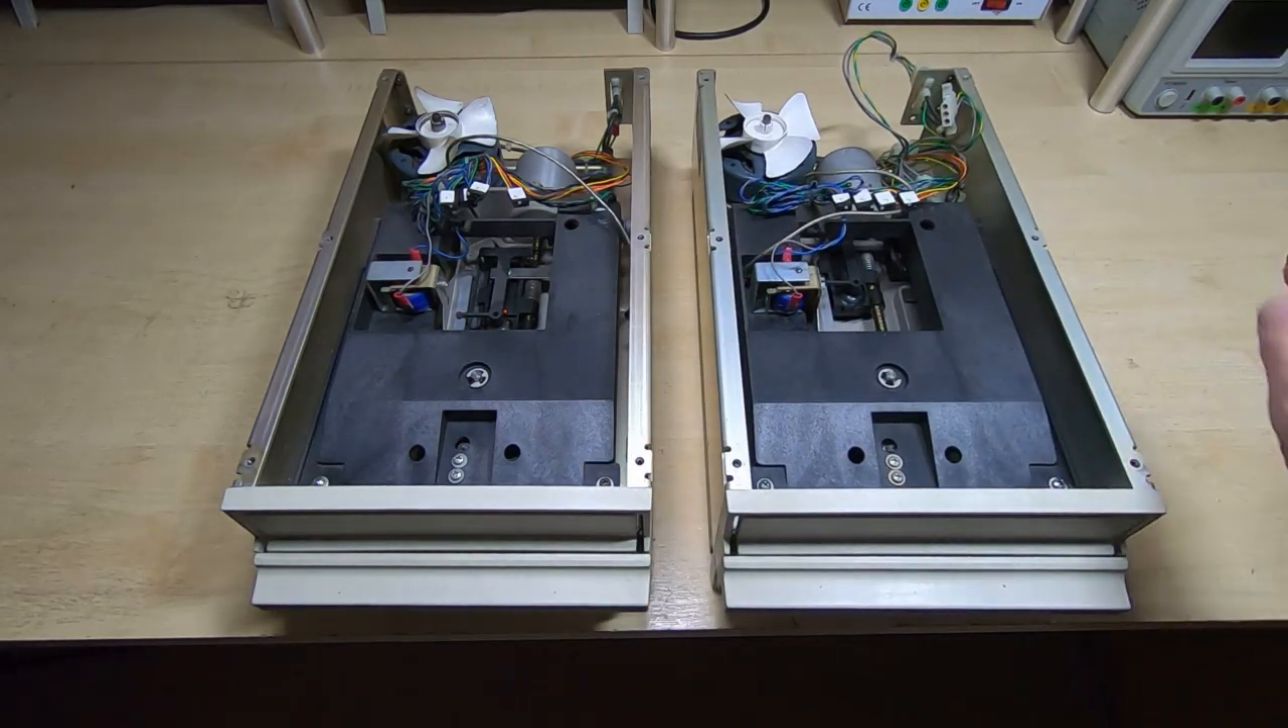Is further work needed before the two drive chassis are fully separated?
No.